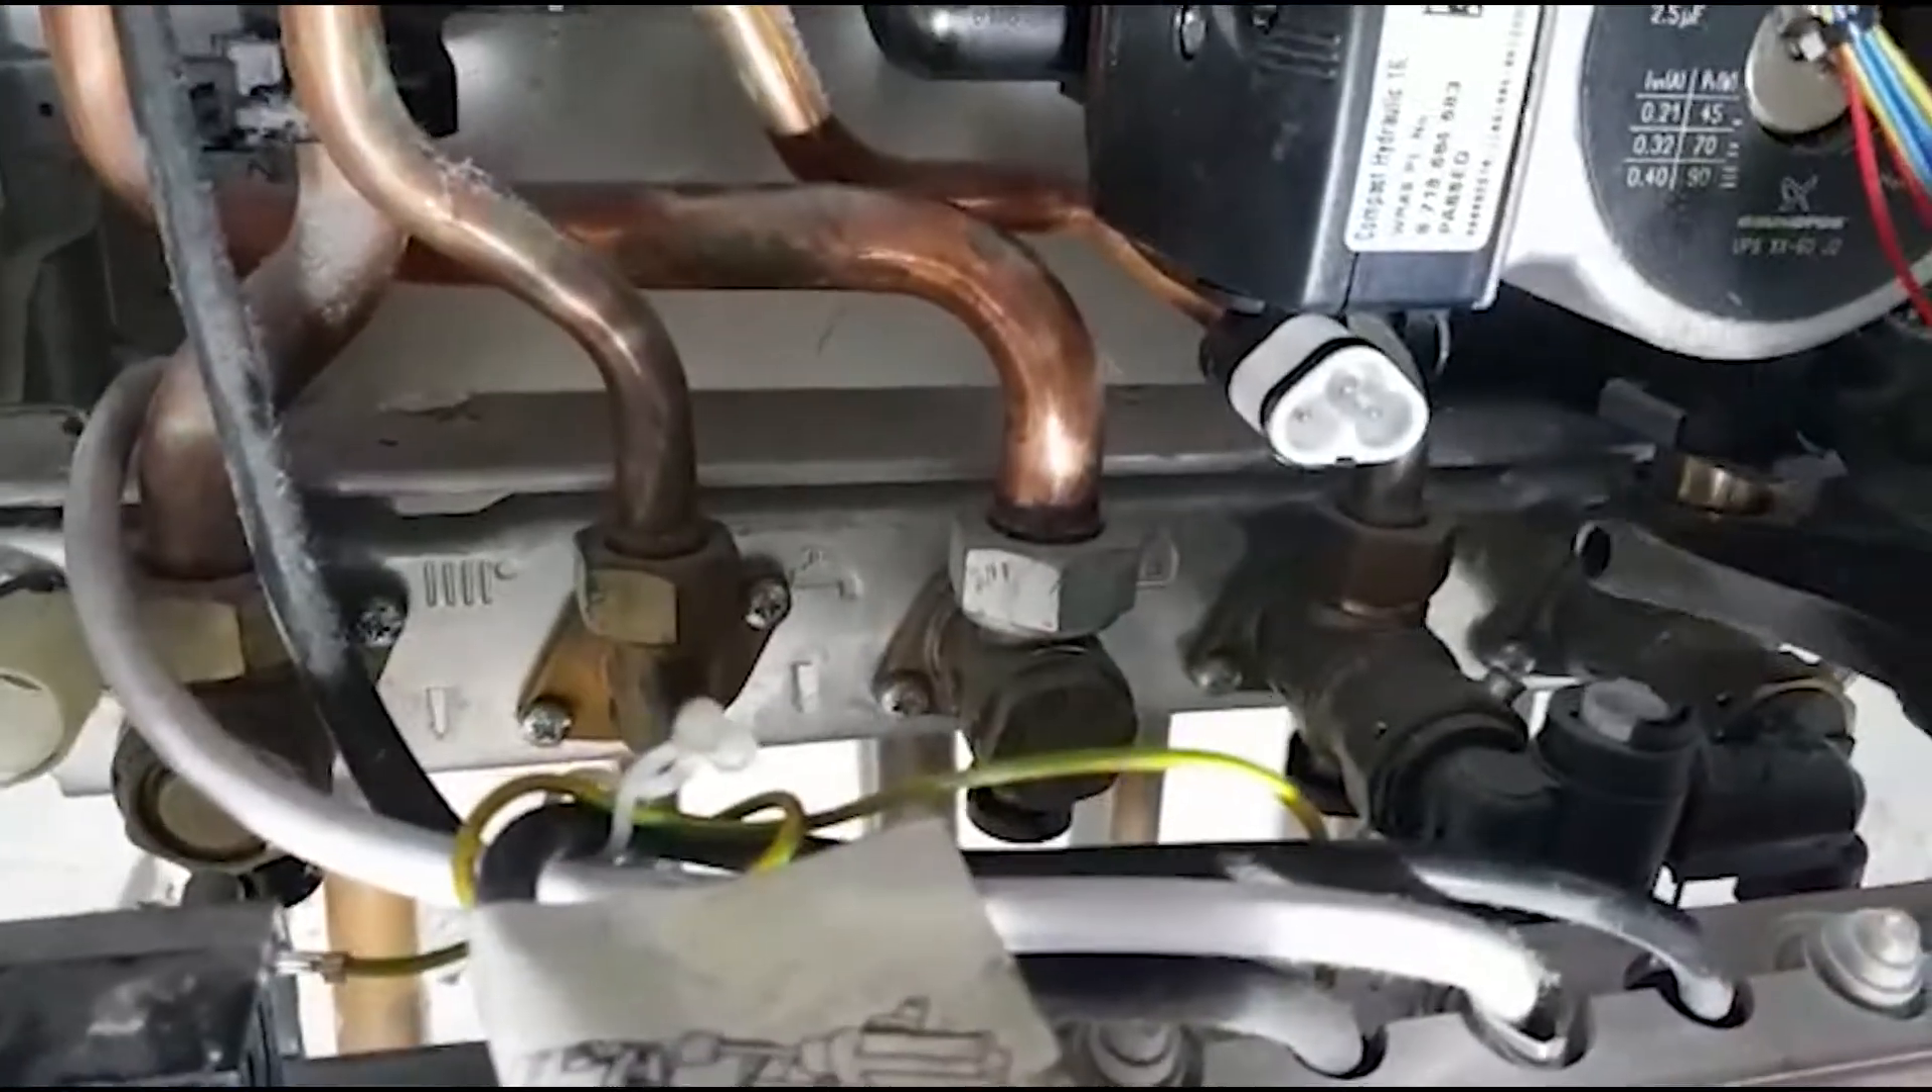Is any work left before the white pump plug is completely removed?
No.